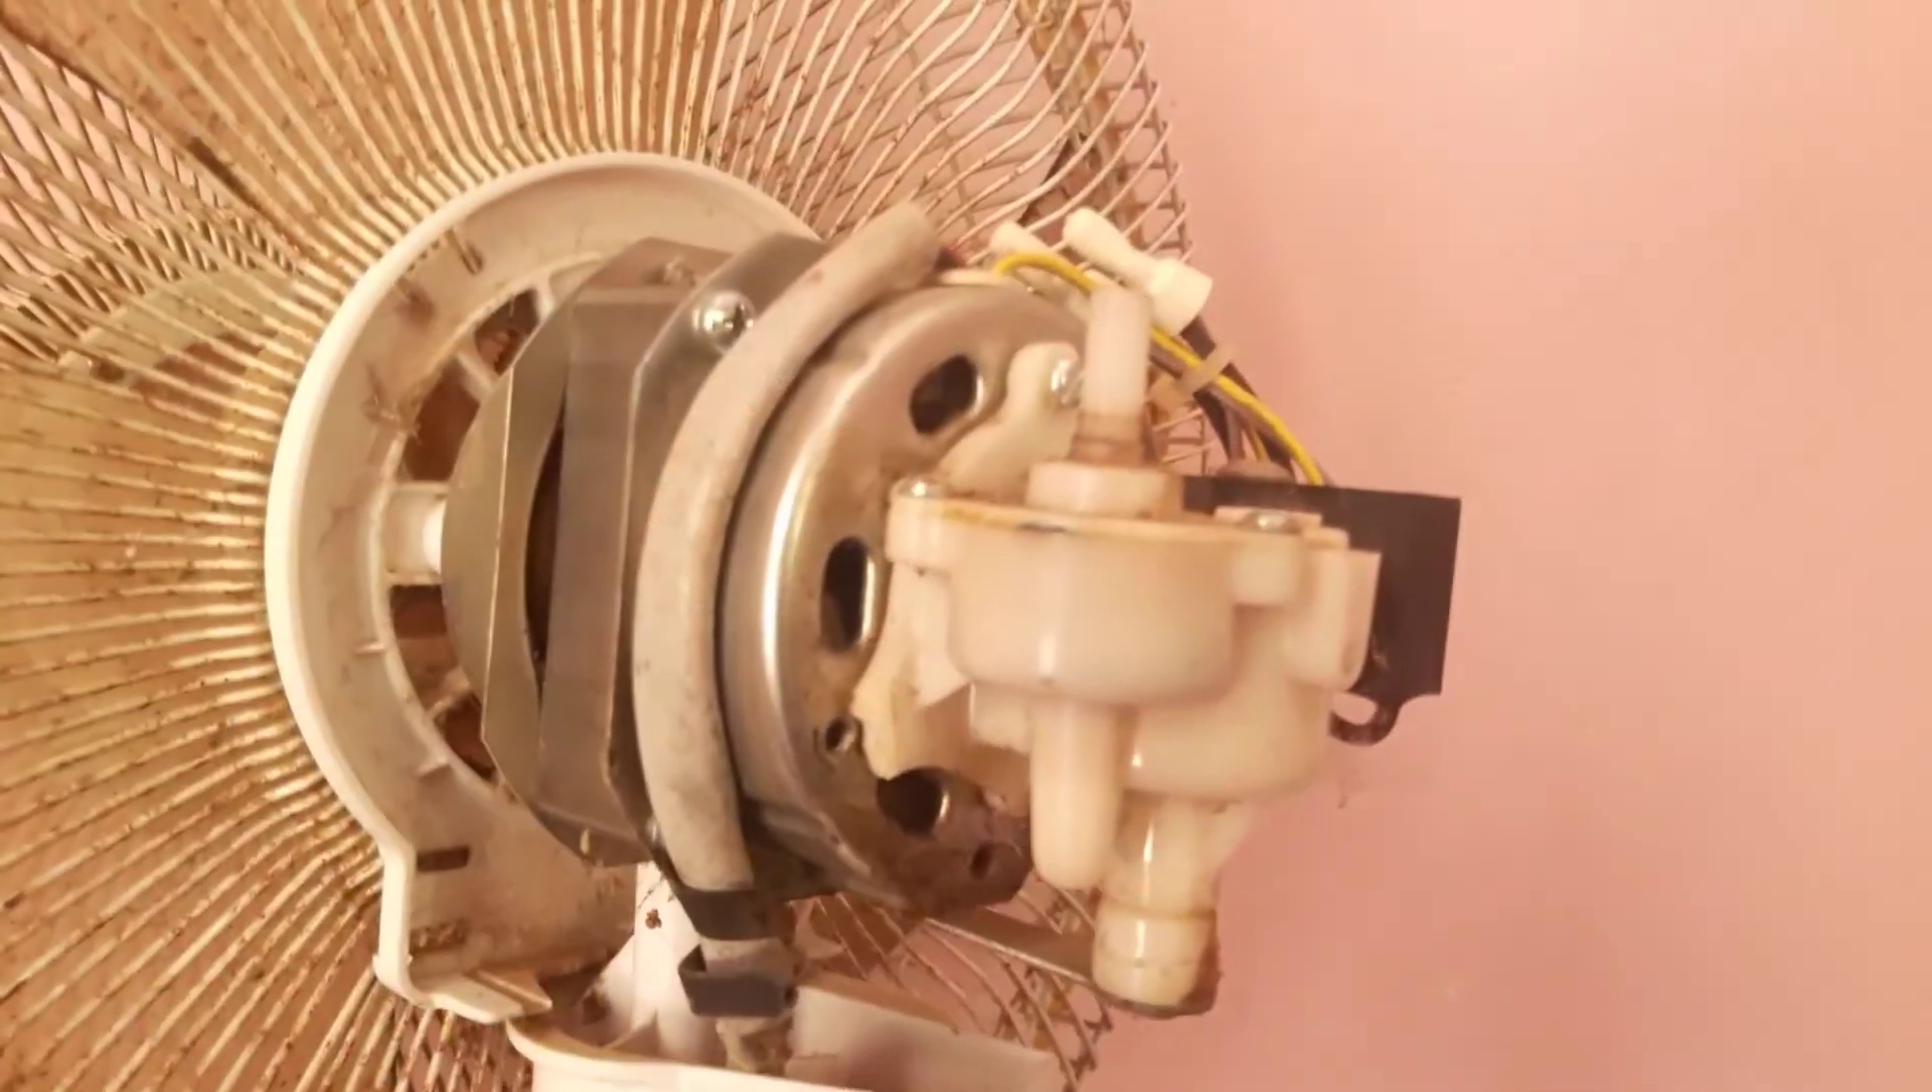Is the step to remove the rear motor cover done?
Yes.